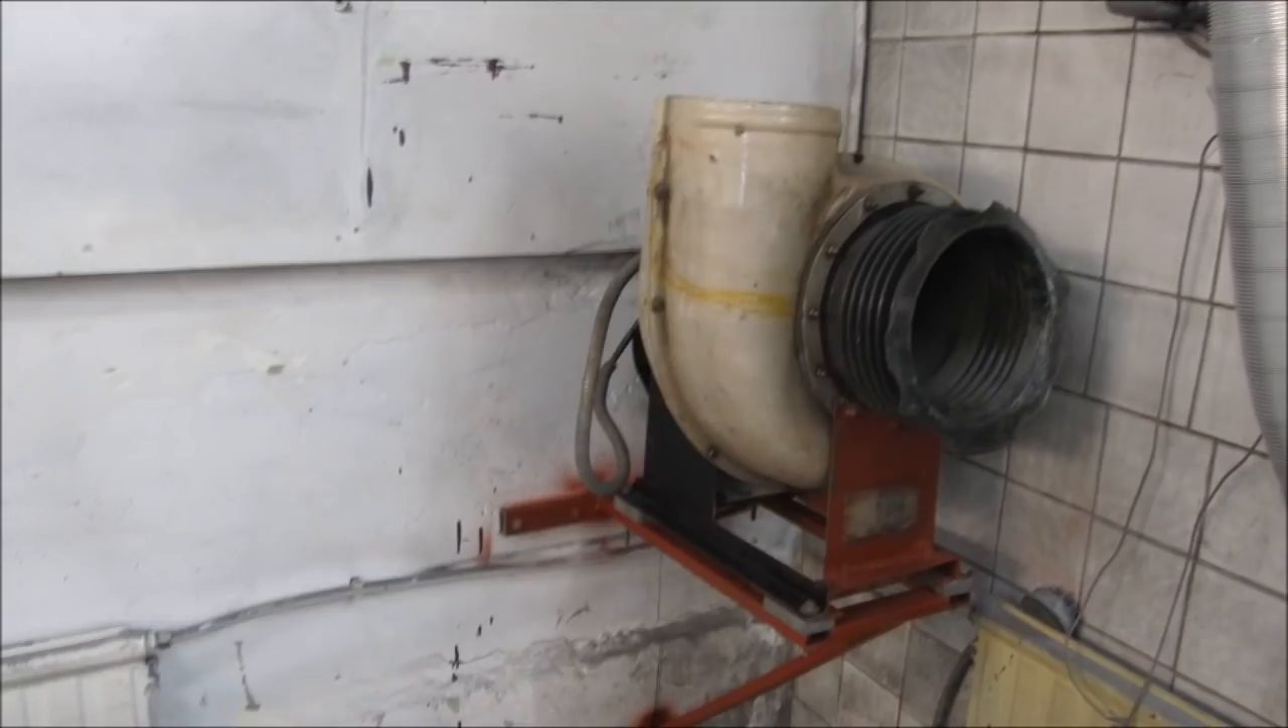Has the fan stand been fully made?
Yes.